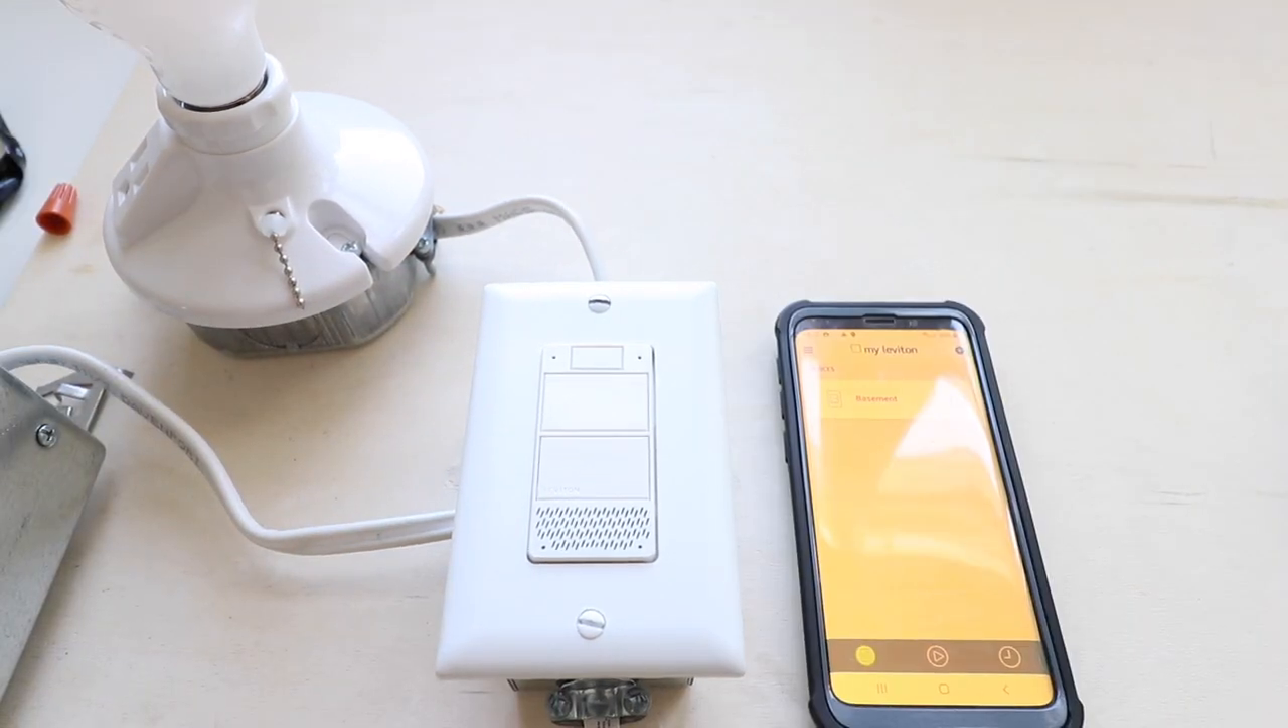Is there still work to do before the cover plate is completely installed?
No.